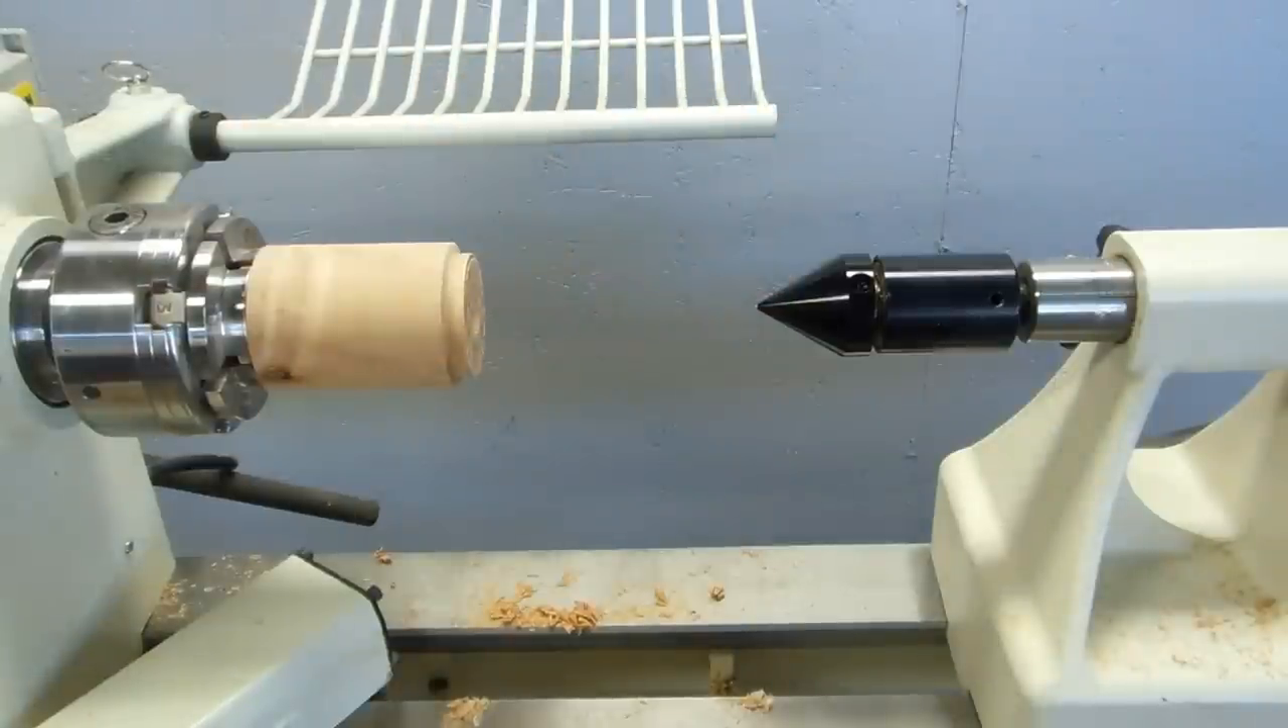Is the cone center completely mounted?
Yes.